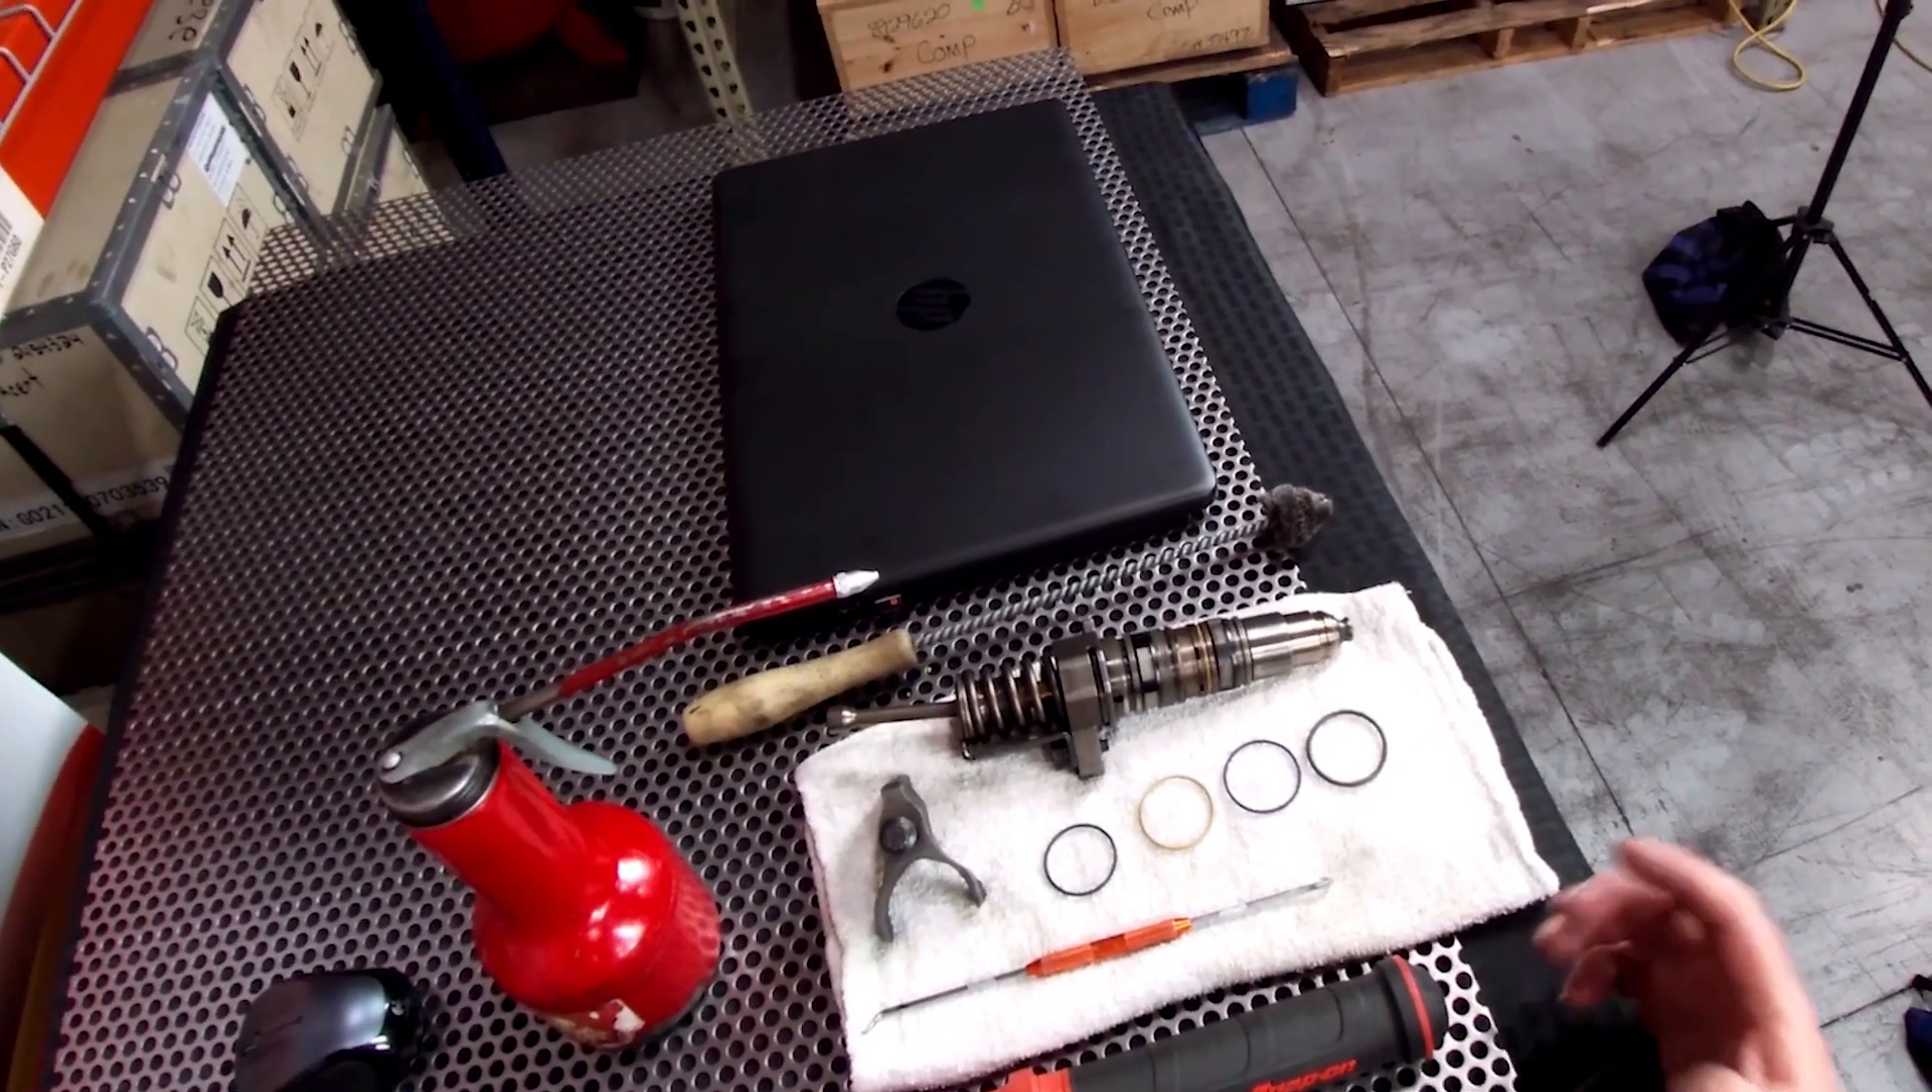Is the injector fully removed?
Yes.